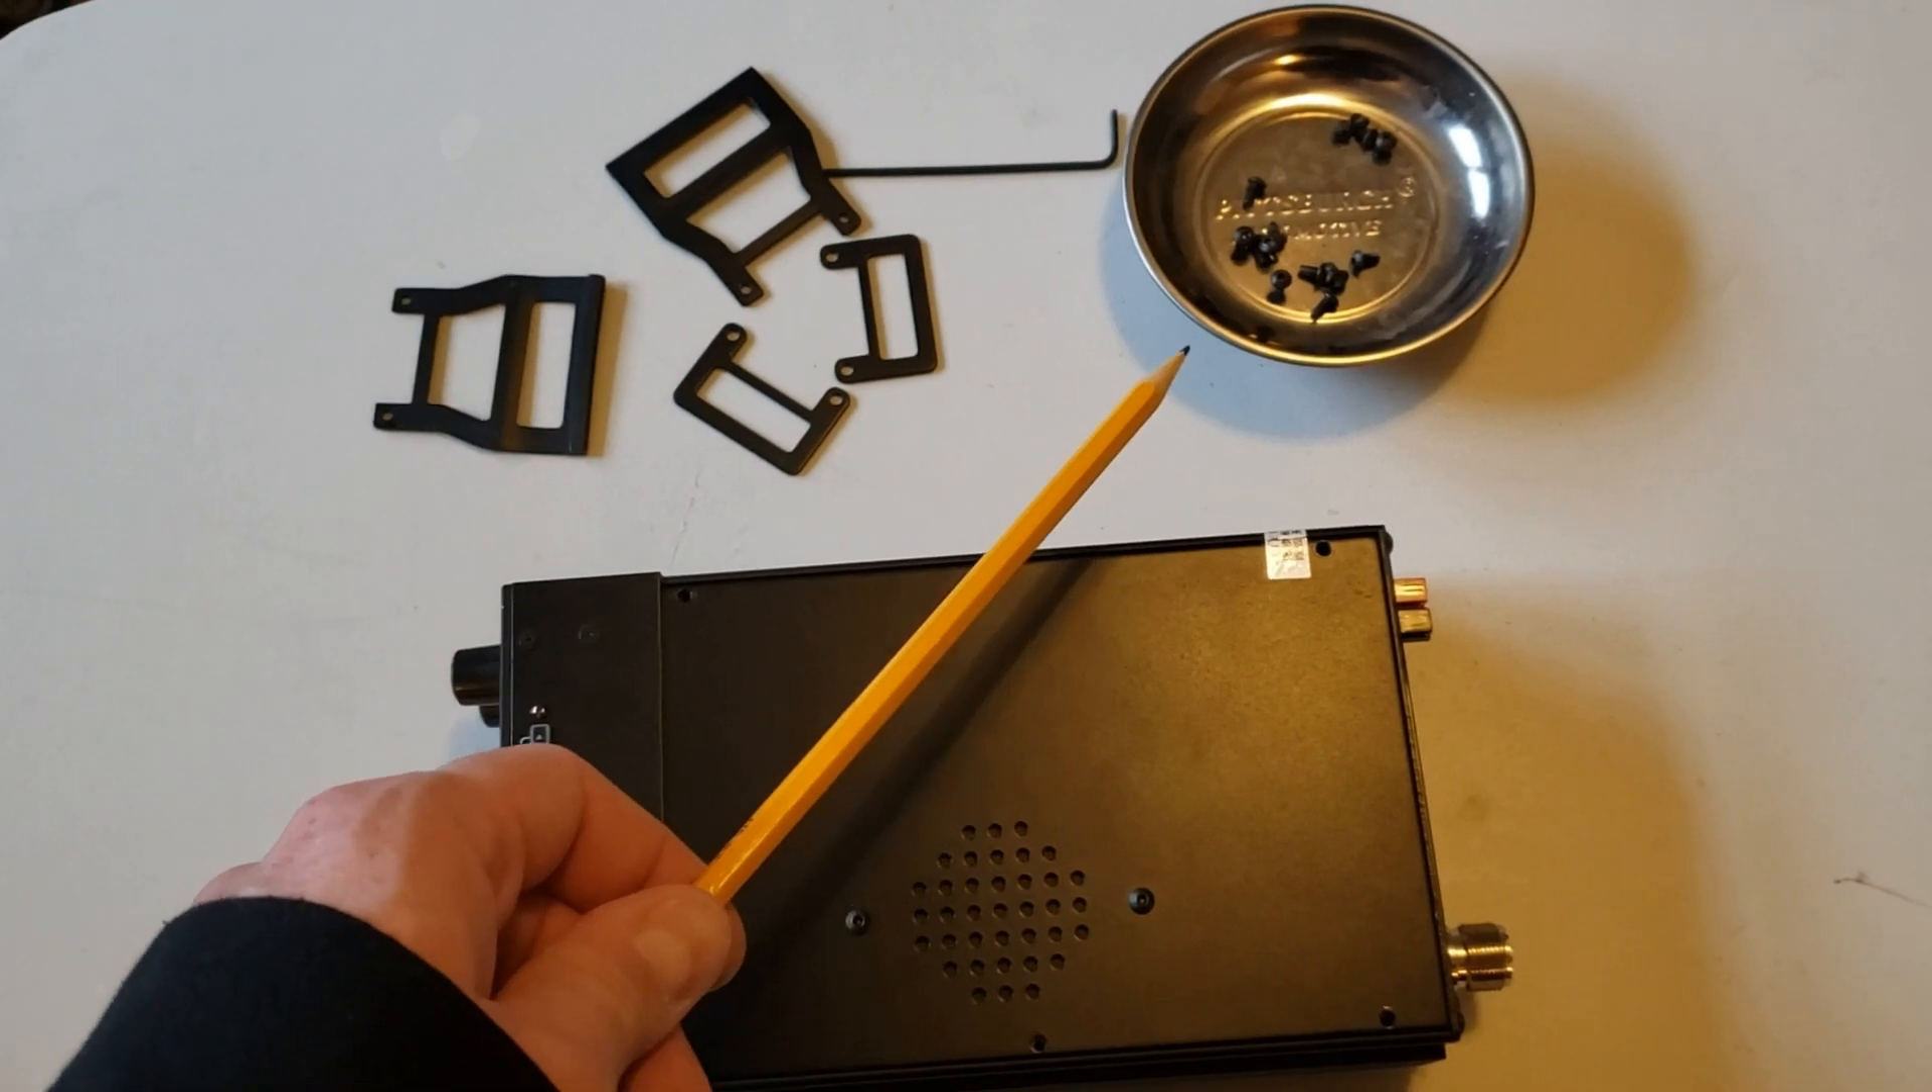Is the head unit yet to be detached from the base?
Yes.